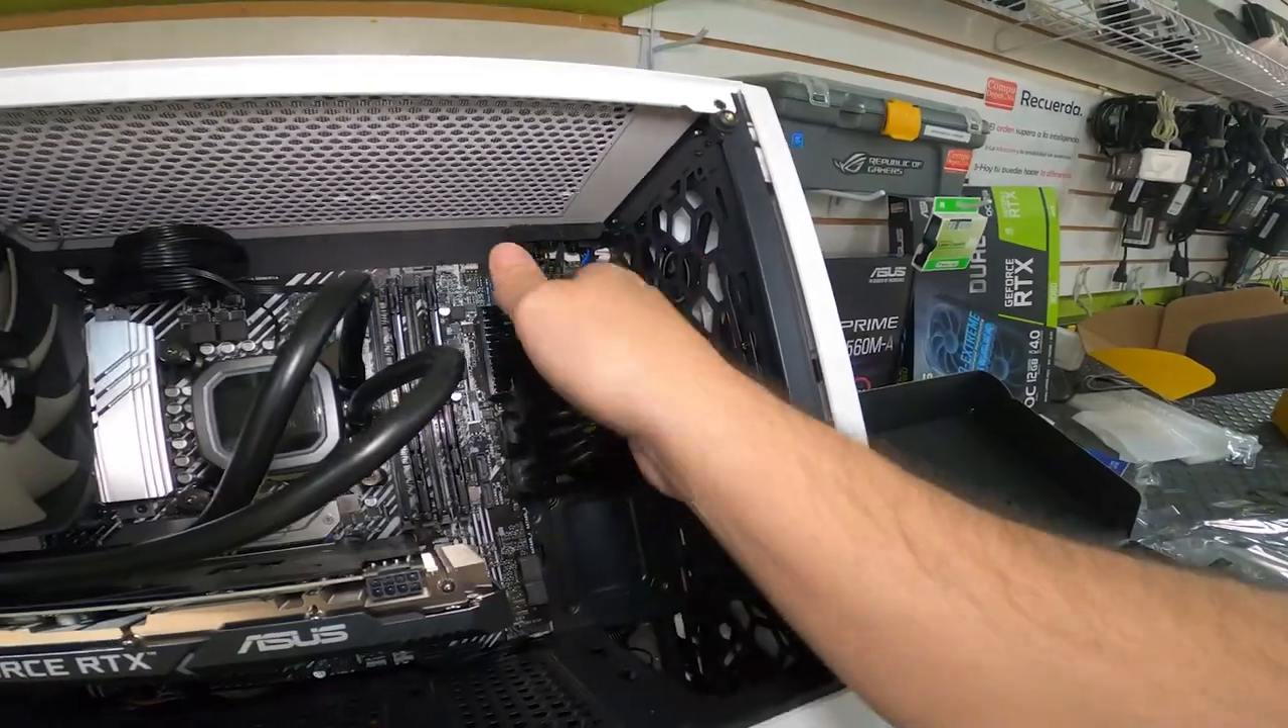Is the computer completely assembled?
No.